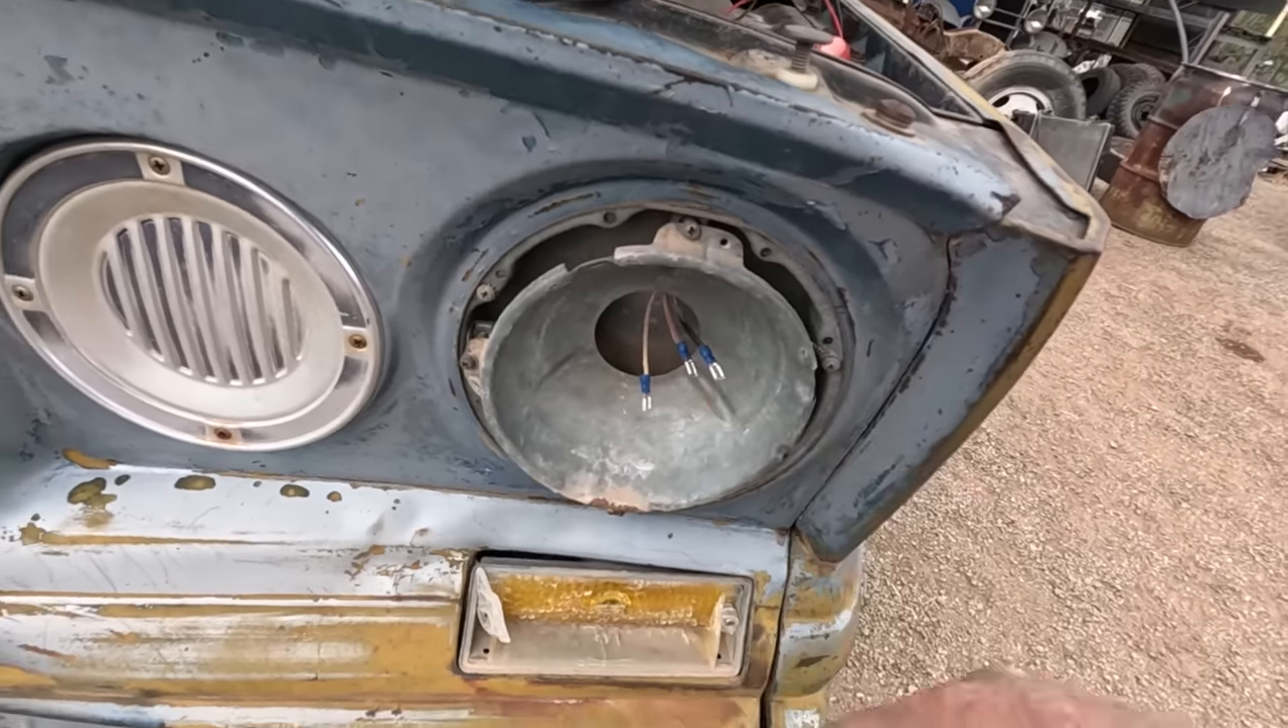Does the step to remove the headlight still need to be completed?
No.